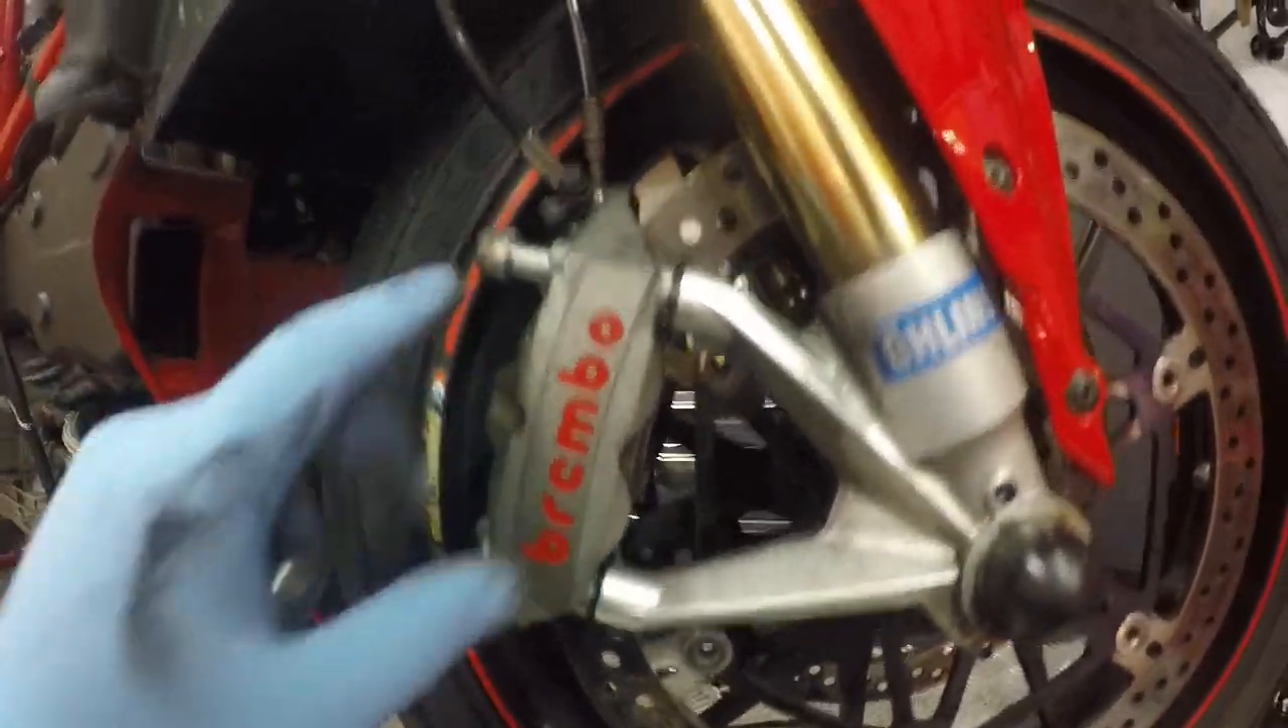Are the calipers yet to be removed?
Yes.